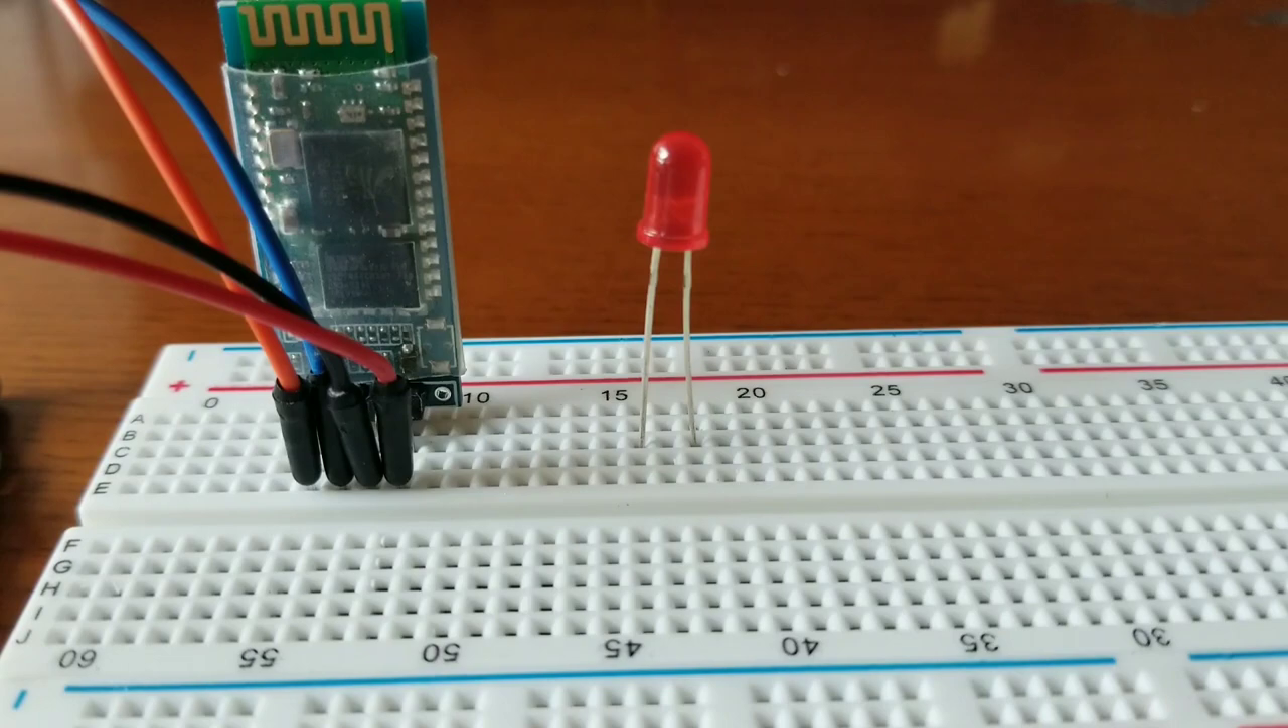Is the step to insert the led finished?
Yes.